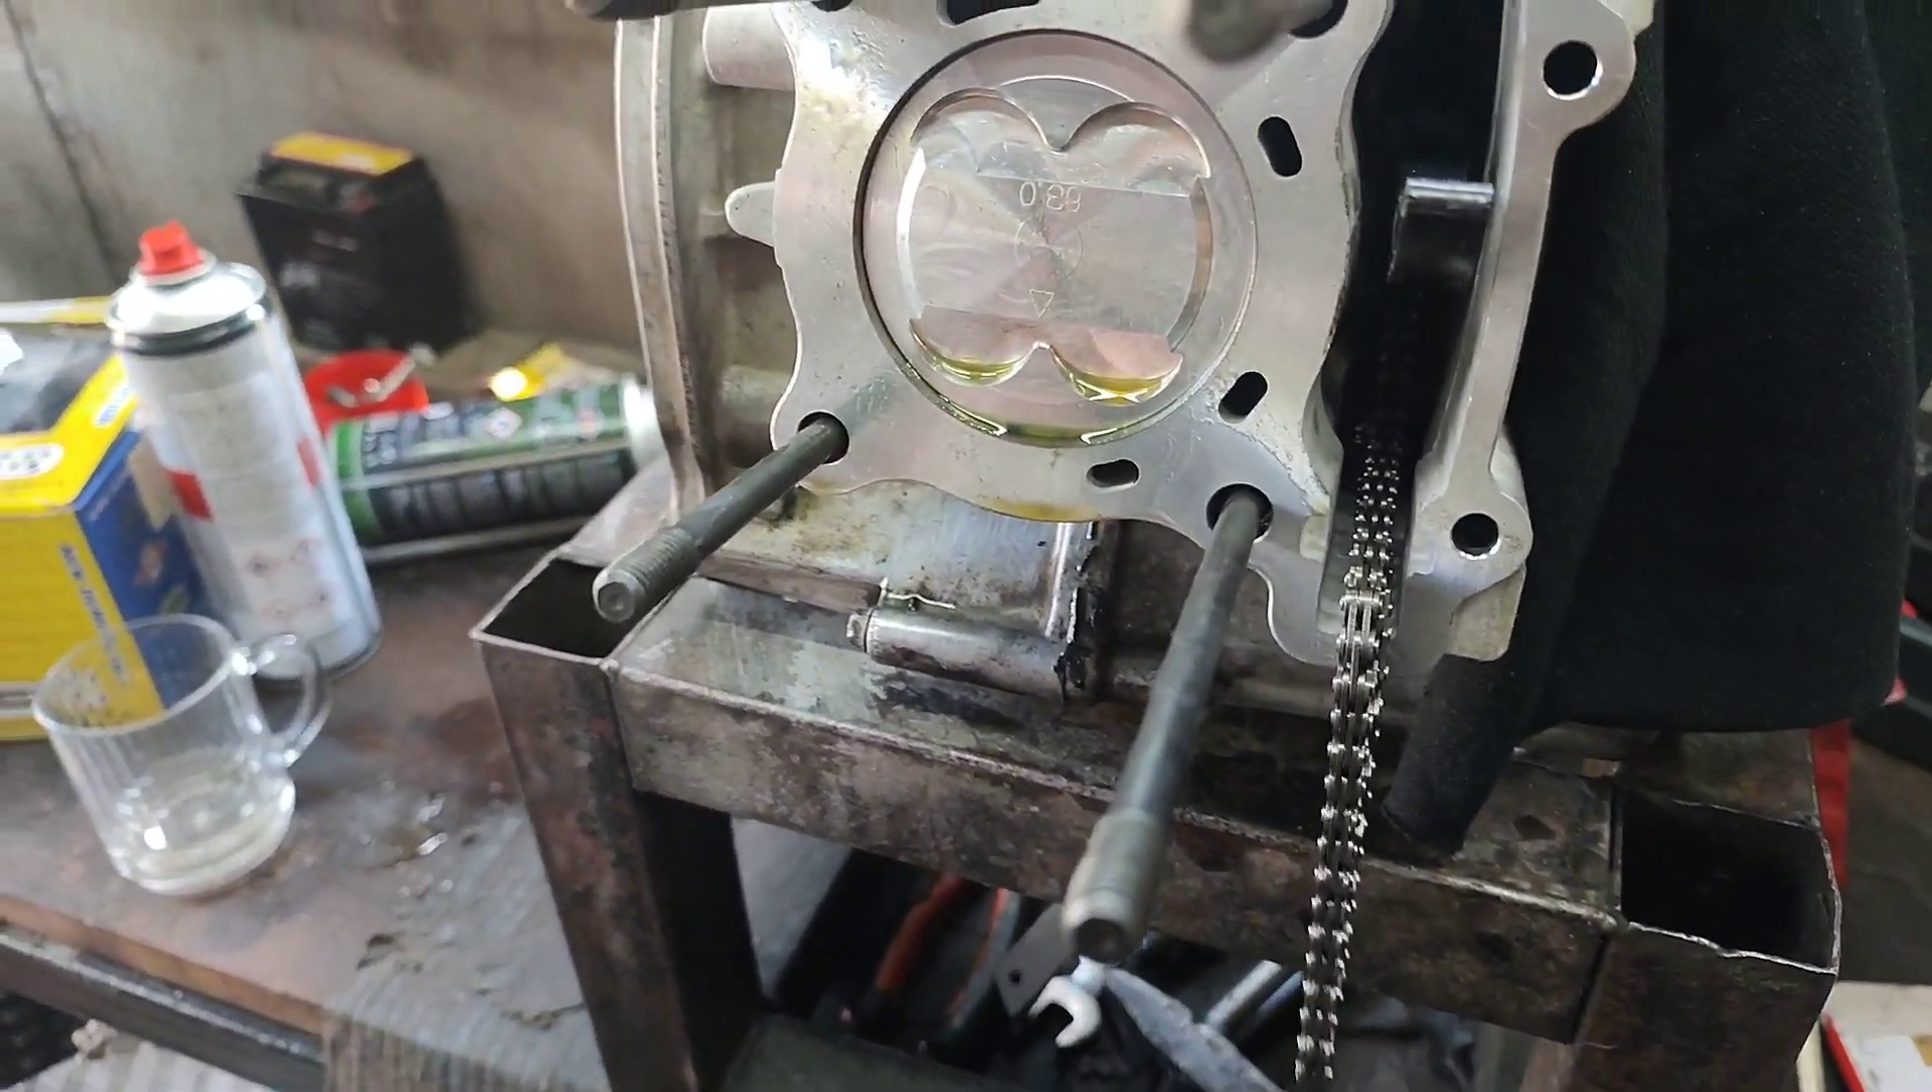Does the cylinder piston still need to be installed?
No.